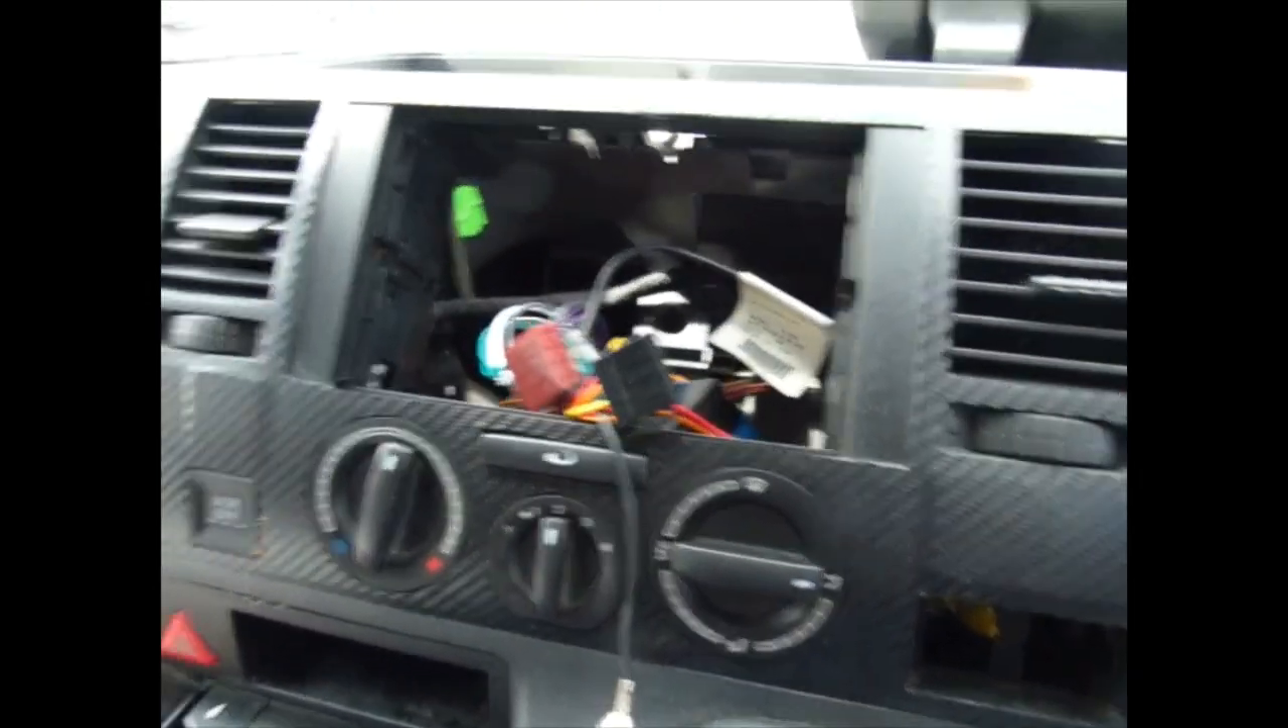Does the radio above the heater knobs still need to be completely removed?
No.